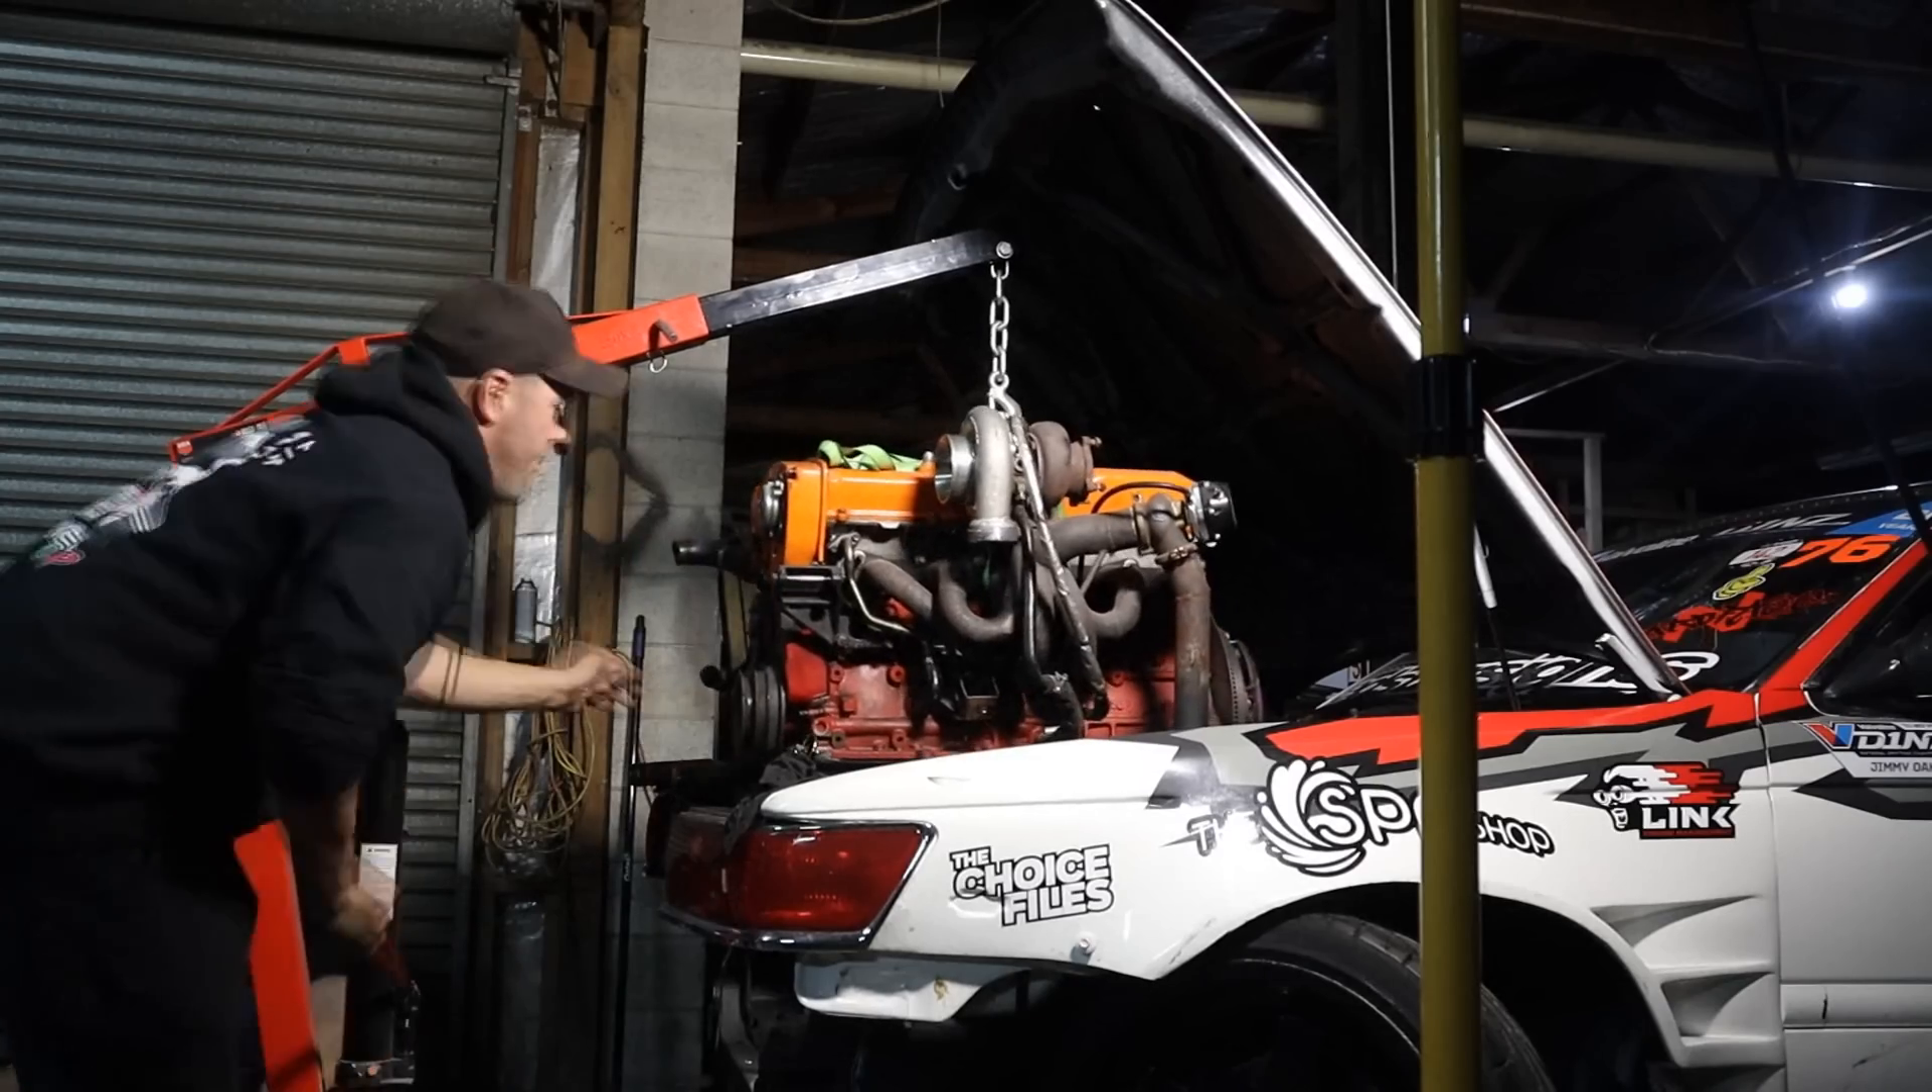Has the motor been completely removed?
No.